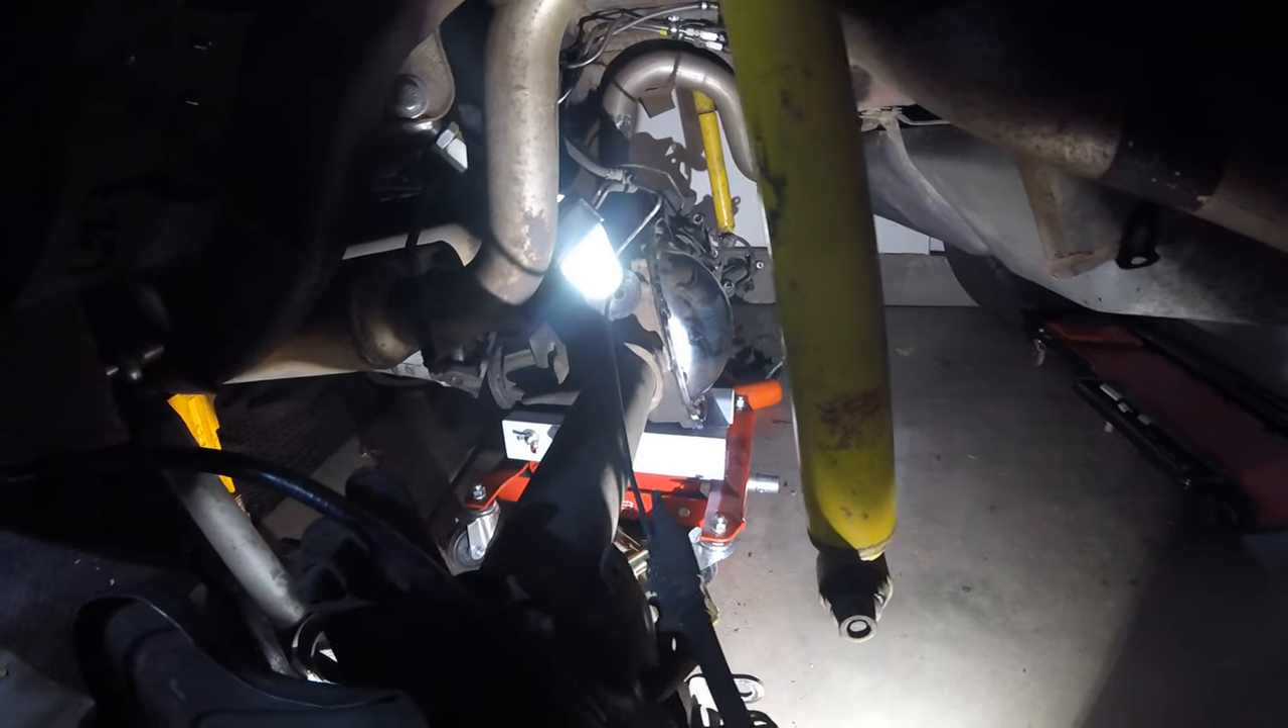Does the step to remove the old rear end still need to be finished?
Yes.